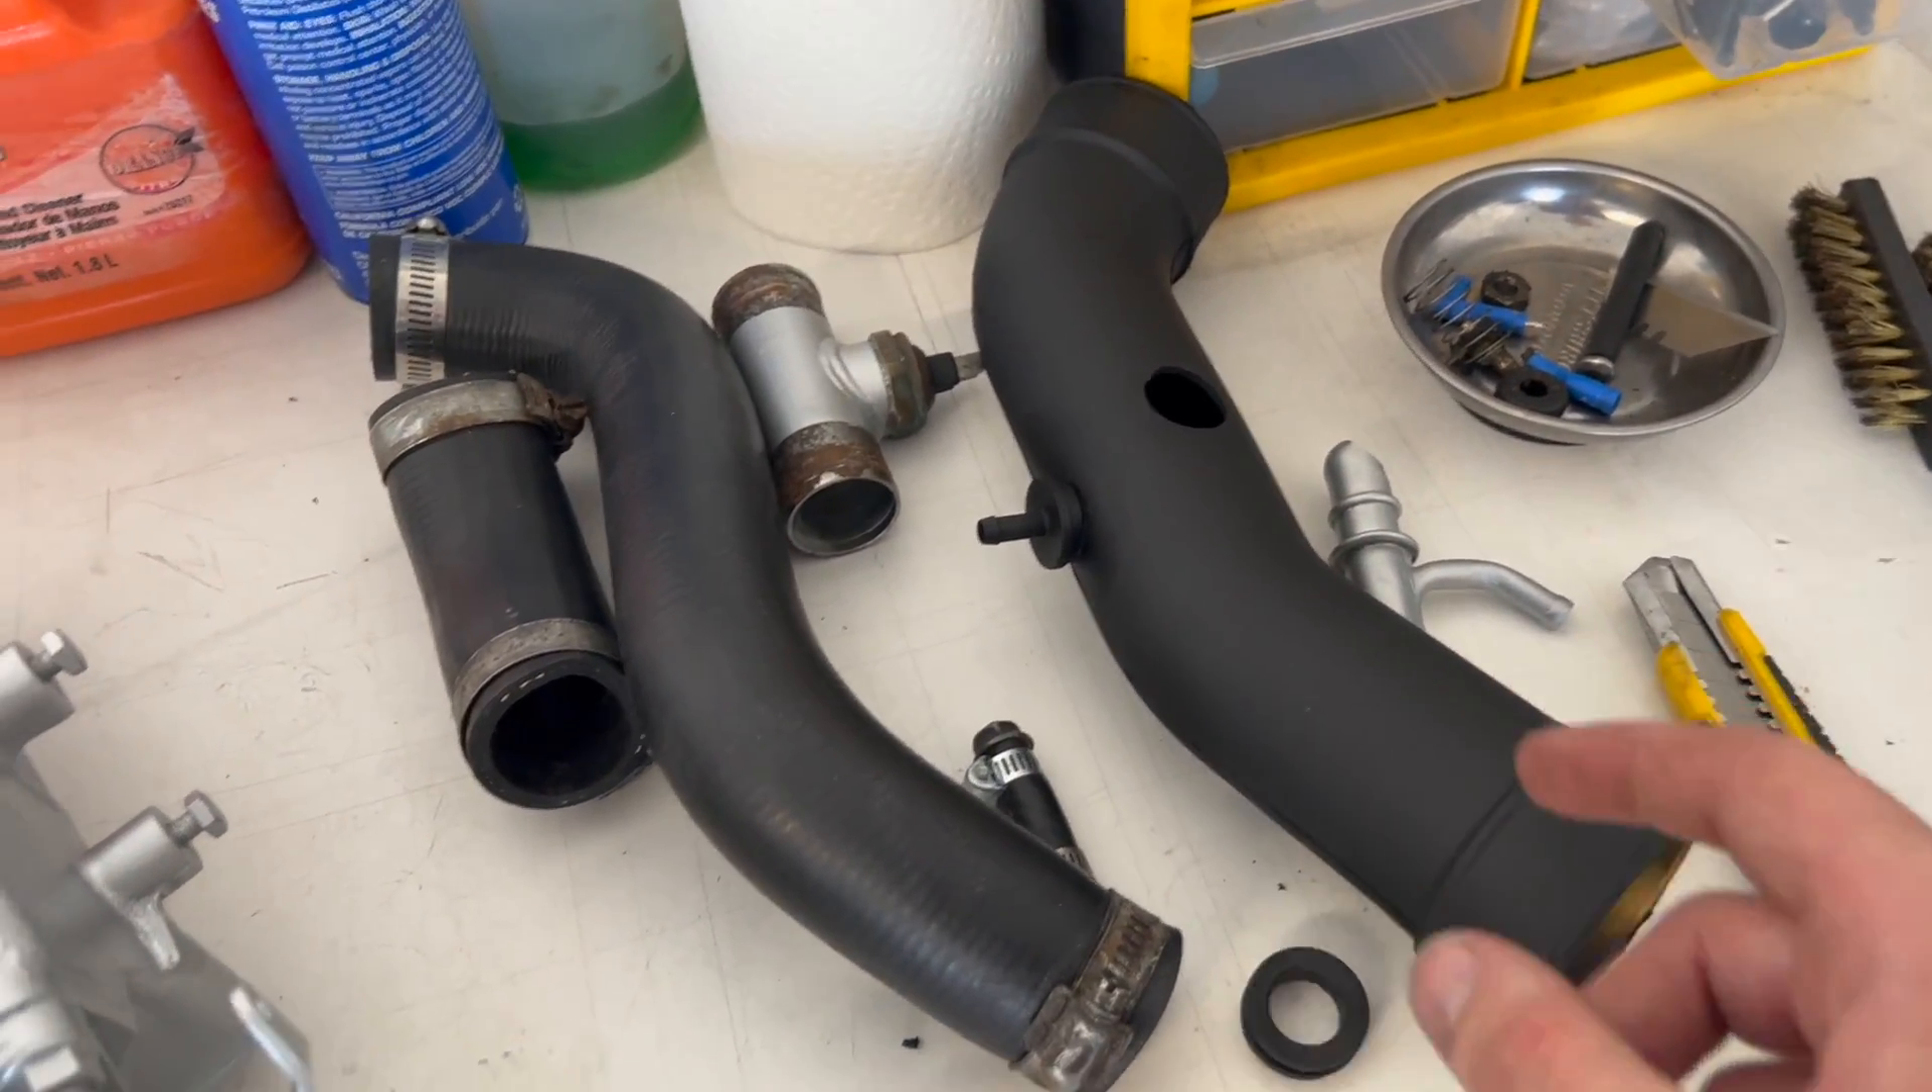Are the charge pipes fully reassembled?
No.